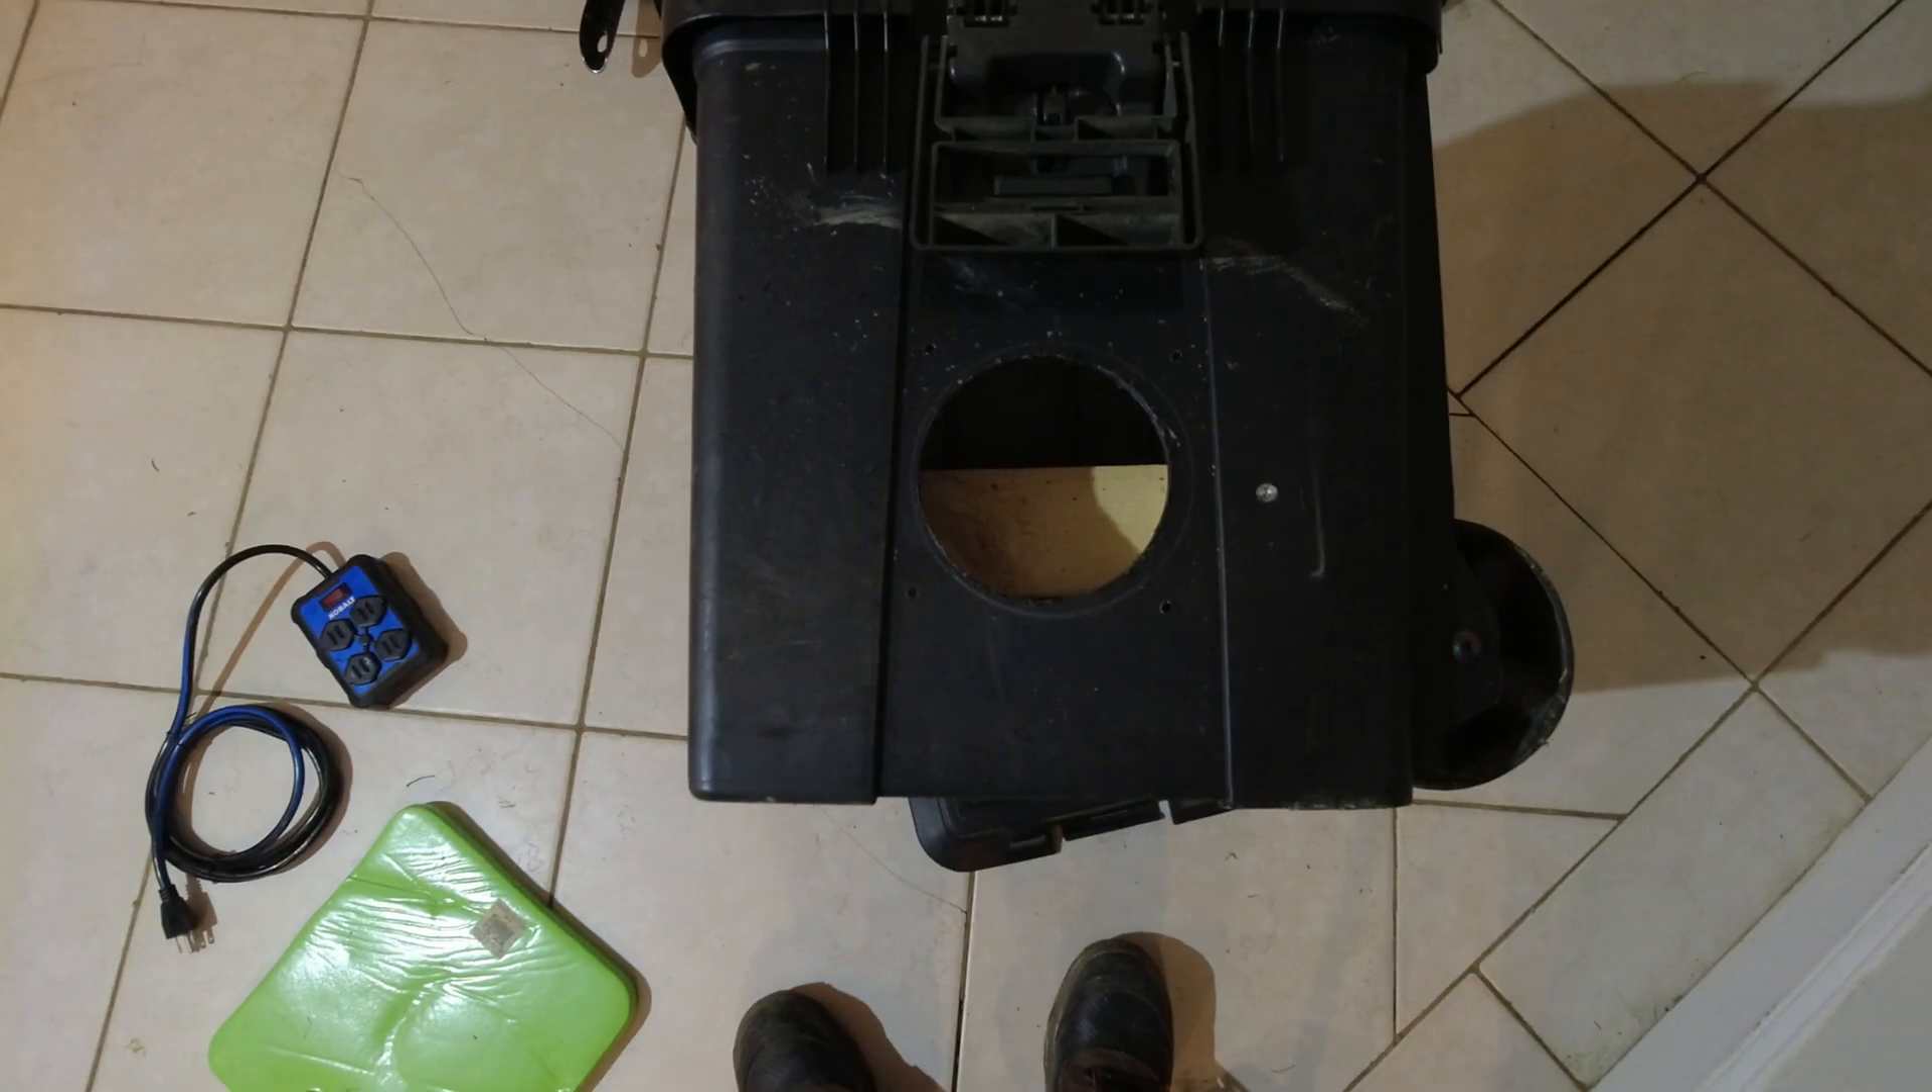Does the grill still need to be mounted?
Yes.